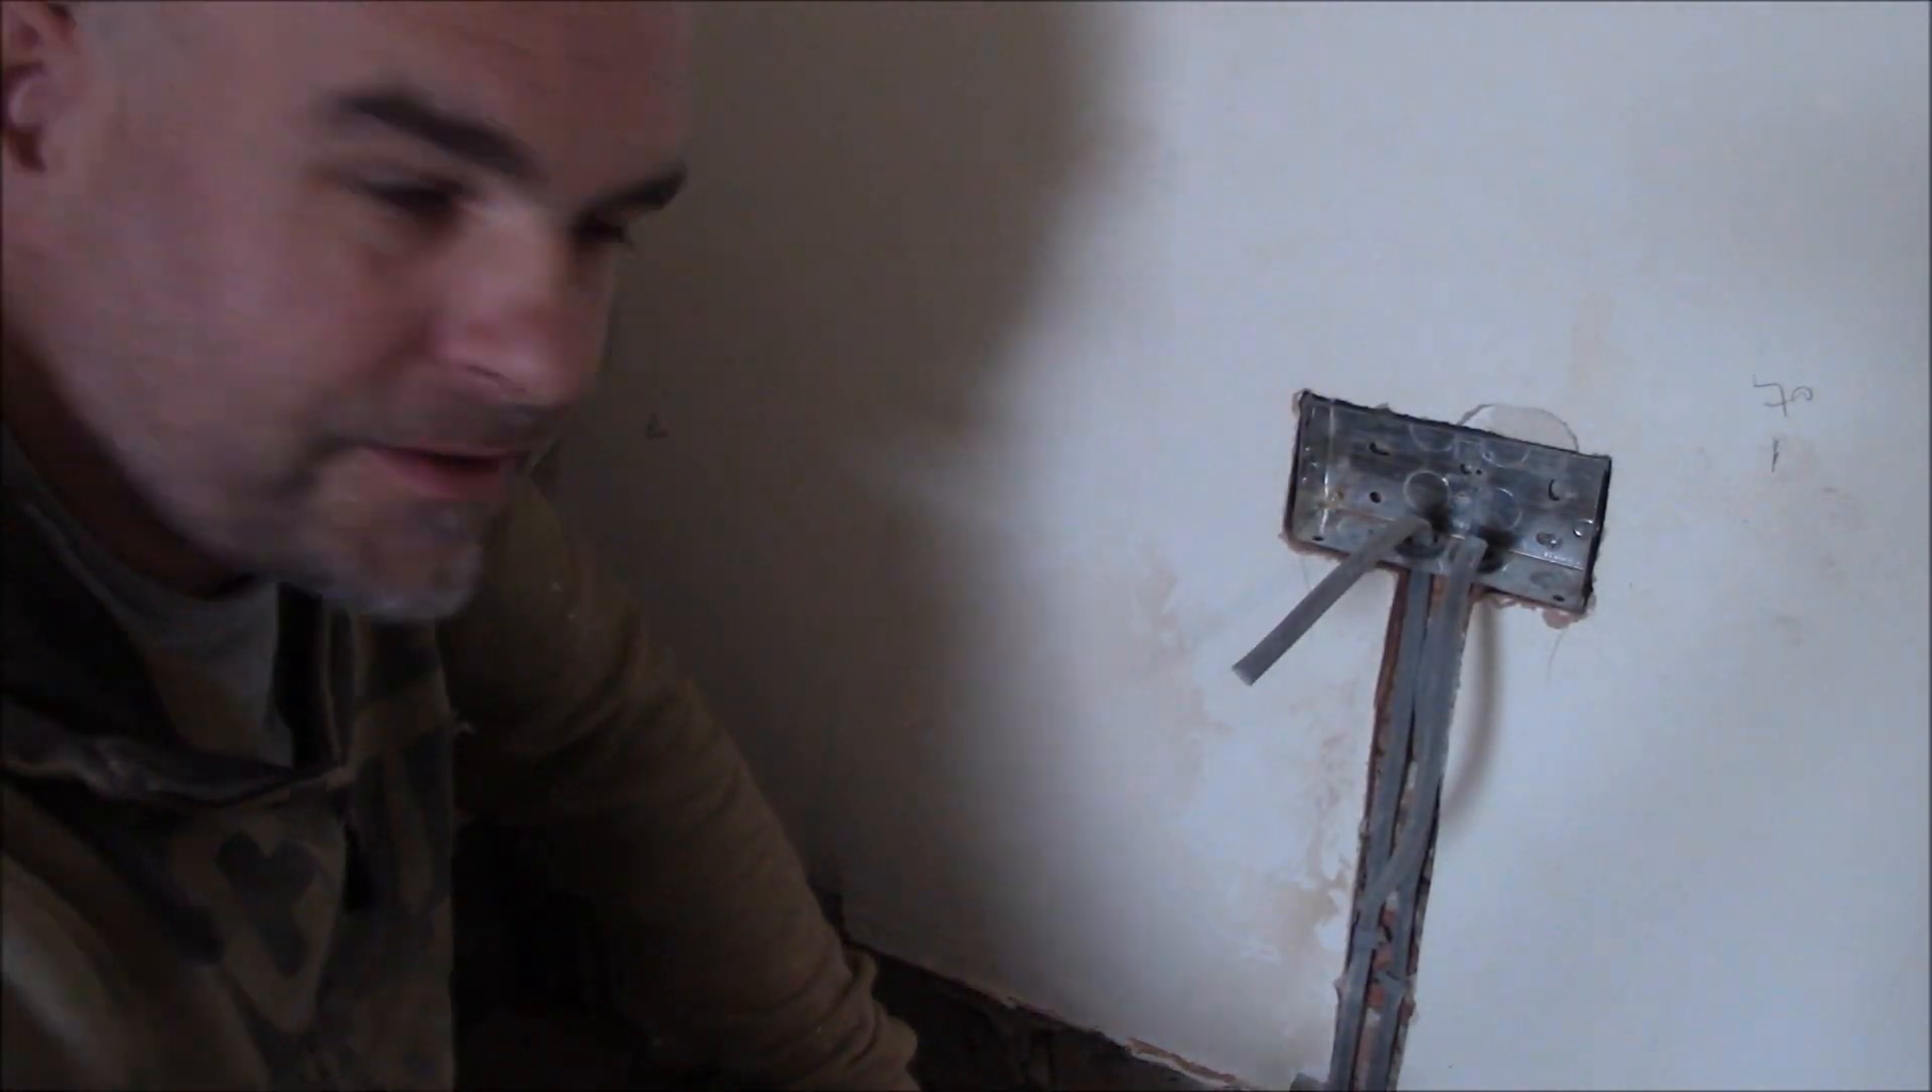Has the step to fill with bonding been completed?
No.